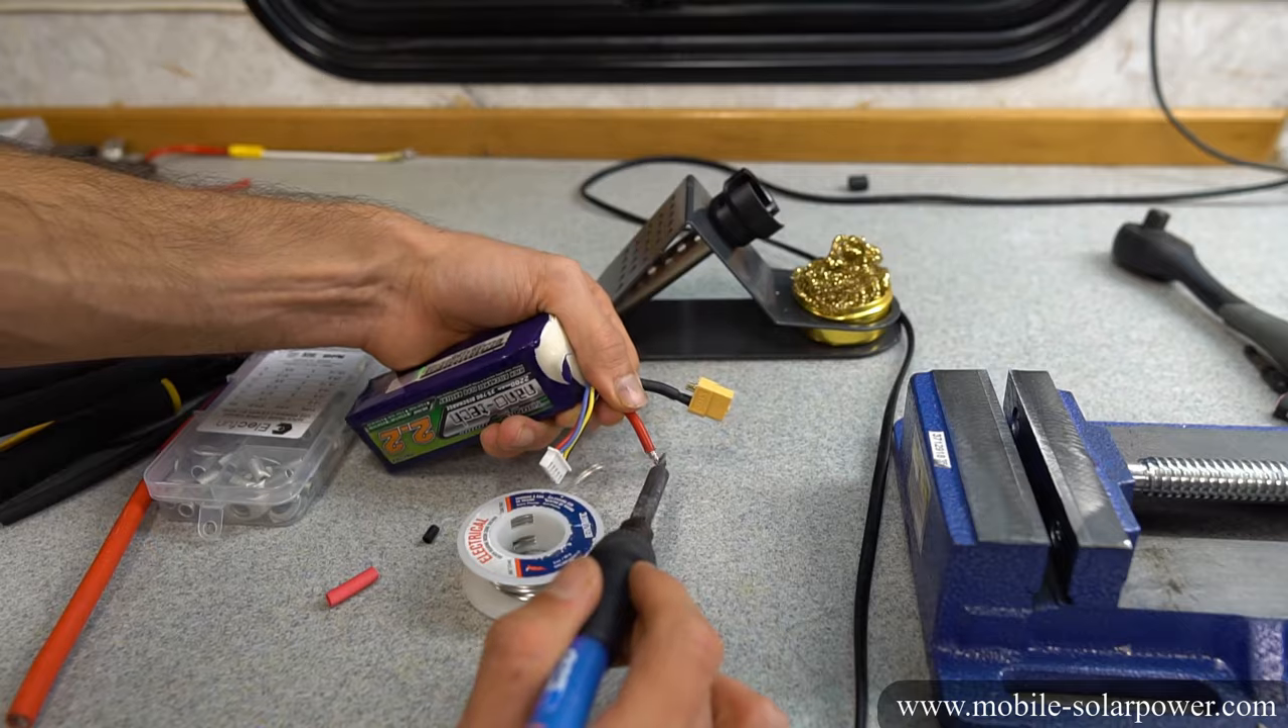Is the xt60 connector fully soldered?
No.